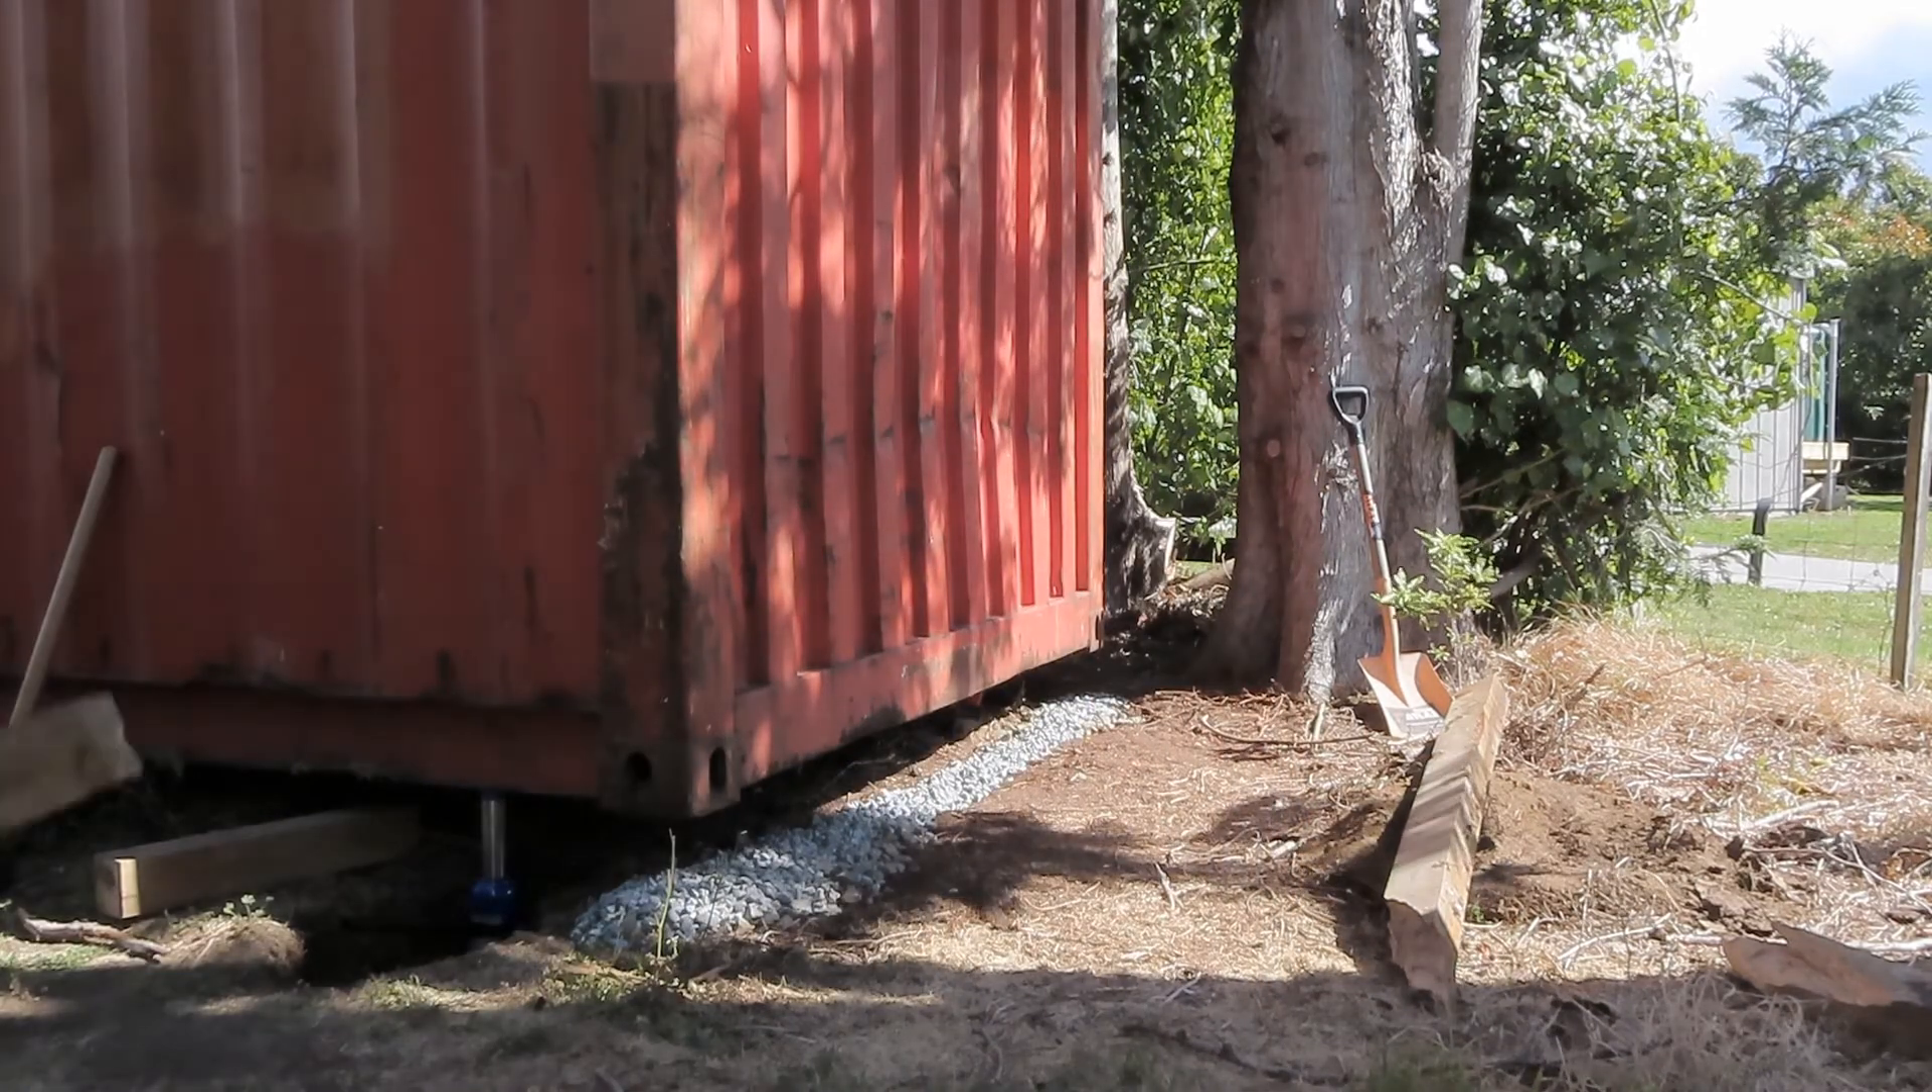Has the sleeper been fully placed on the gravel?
No.